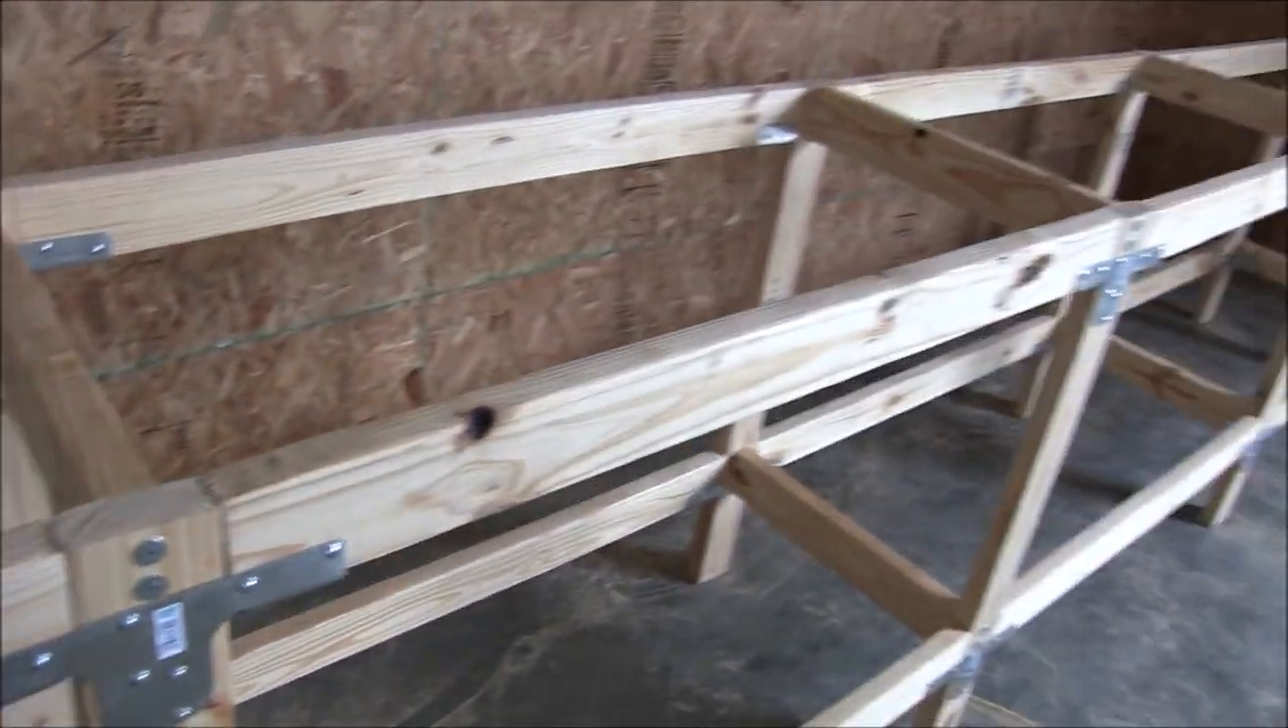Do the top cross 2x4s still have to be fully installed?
No.